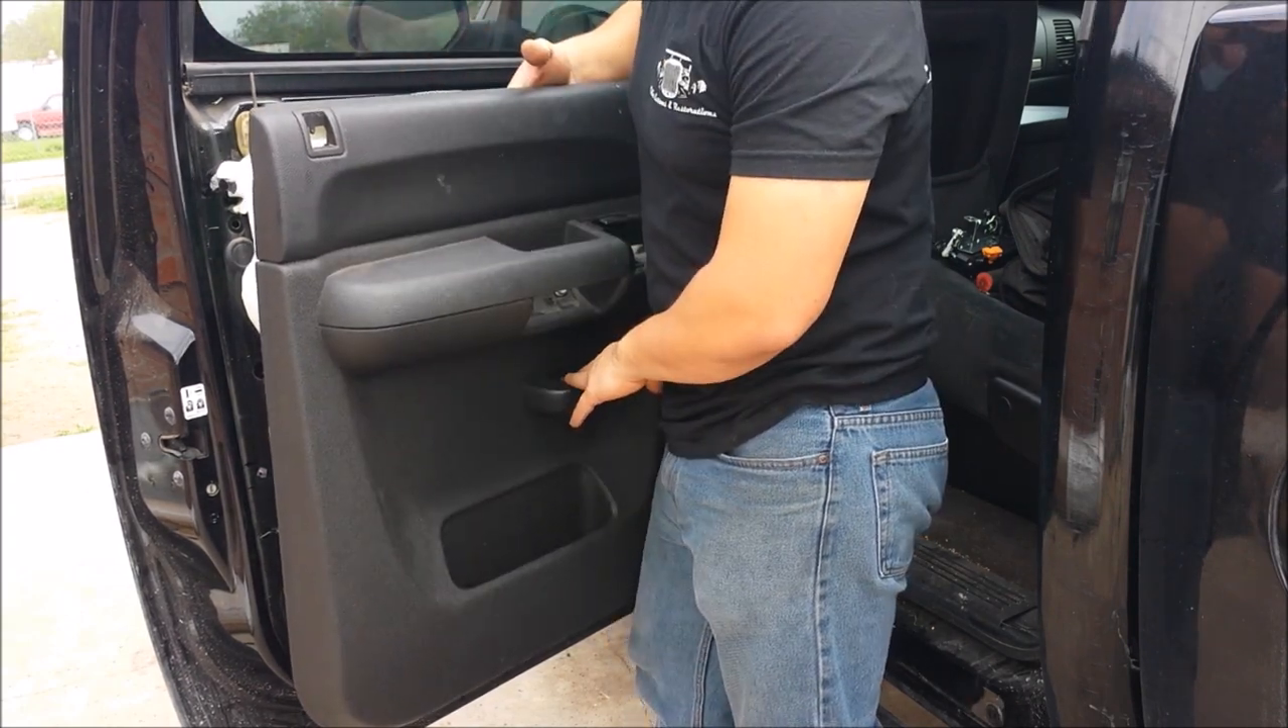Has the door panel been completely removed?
No.